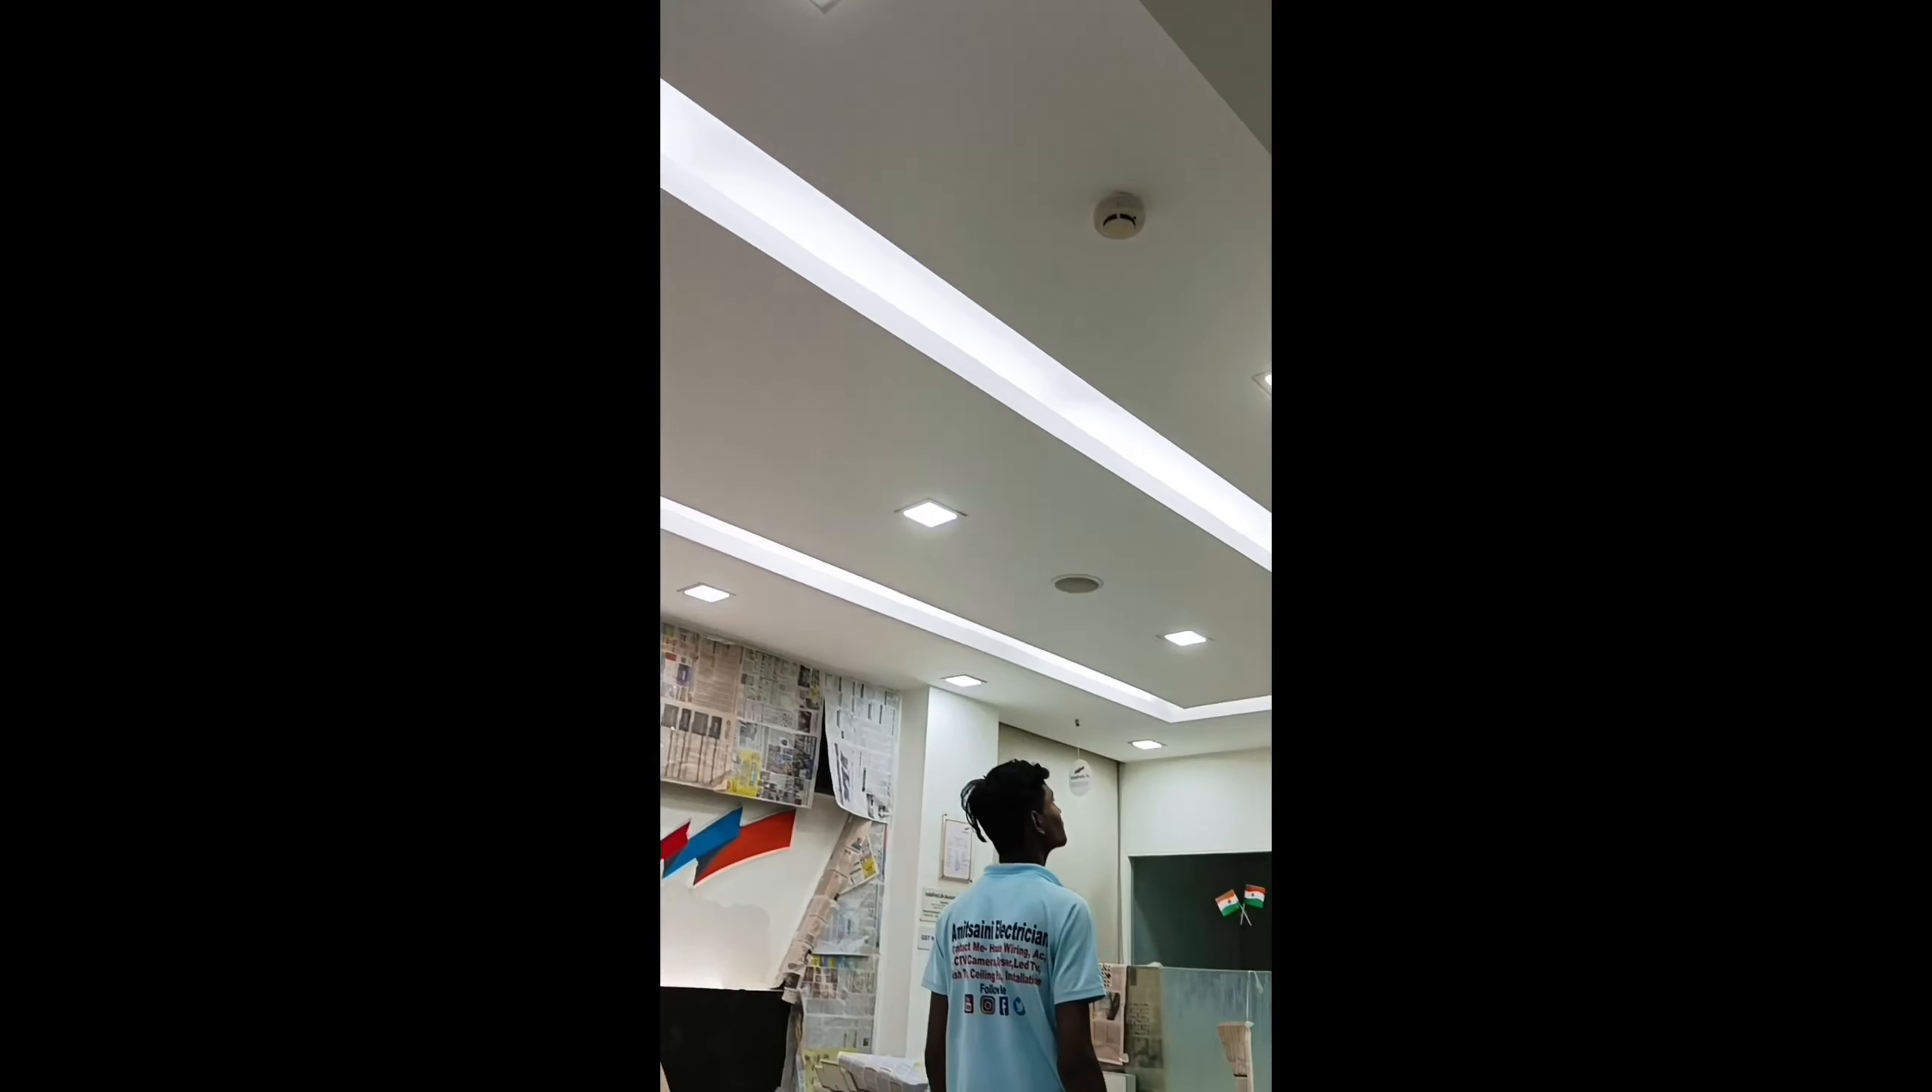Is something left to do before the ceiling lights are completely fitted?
No.